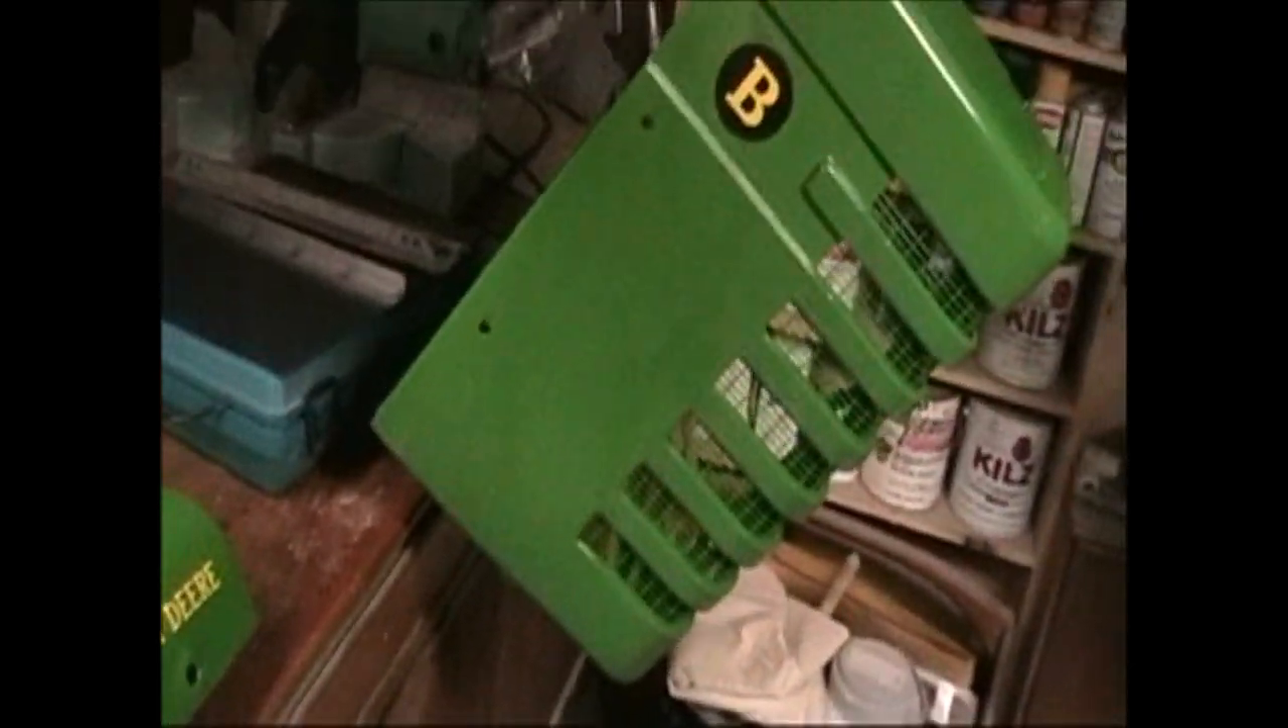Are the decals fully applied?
Yes.